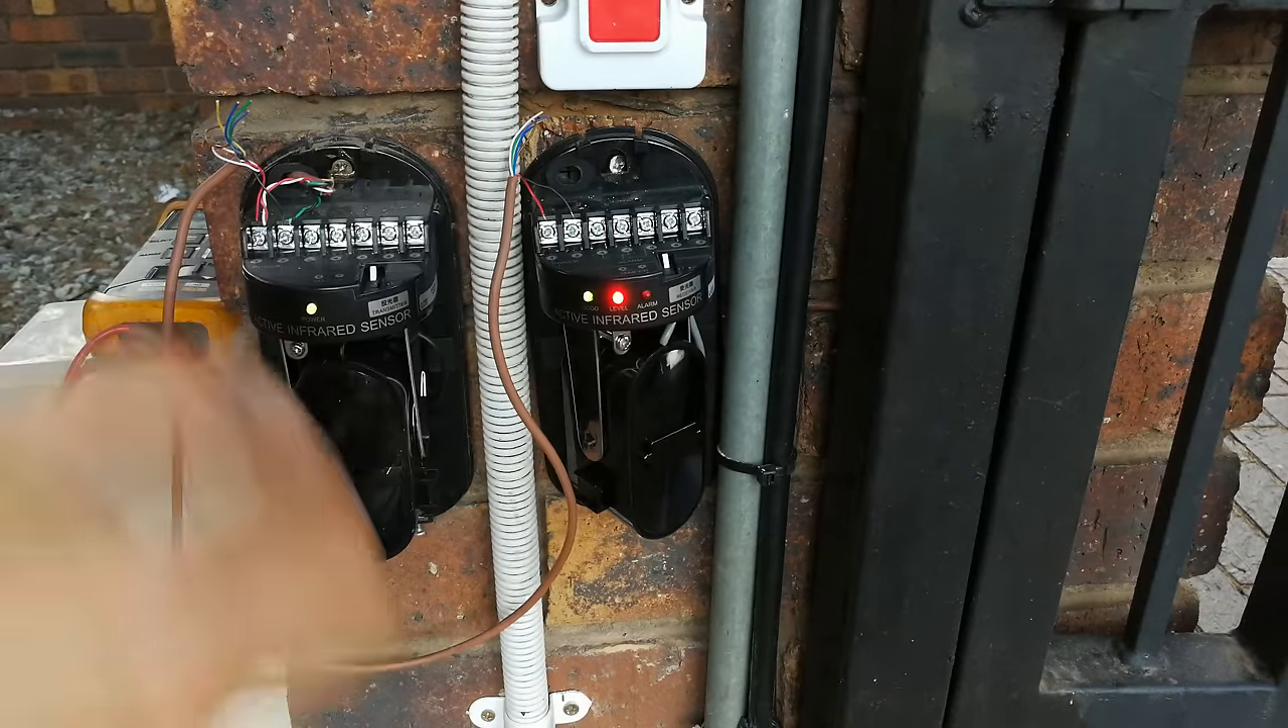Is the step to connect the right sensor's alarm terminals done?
No.